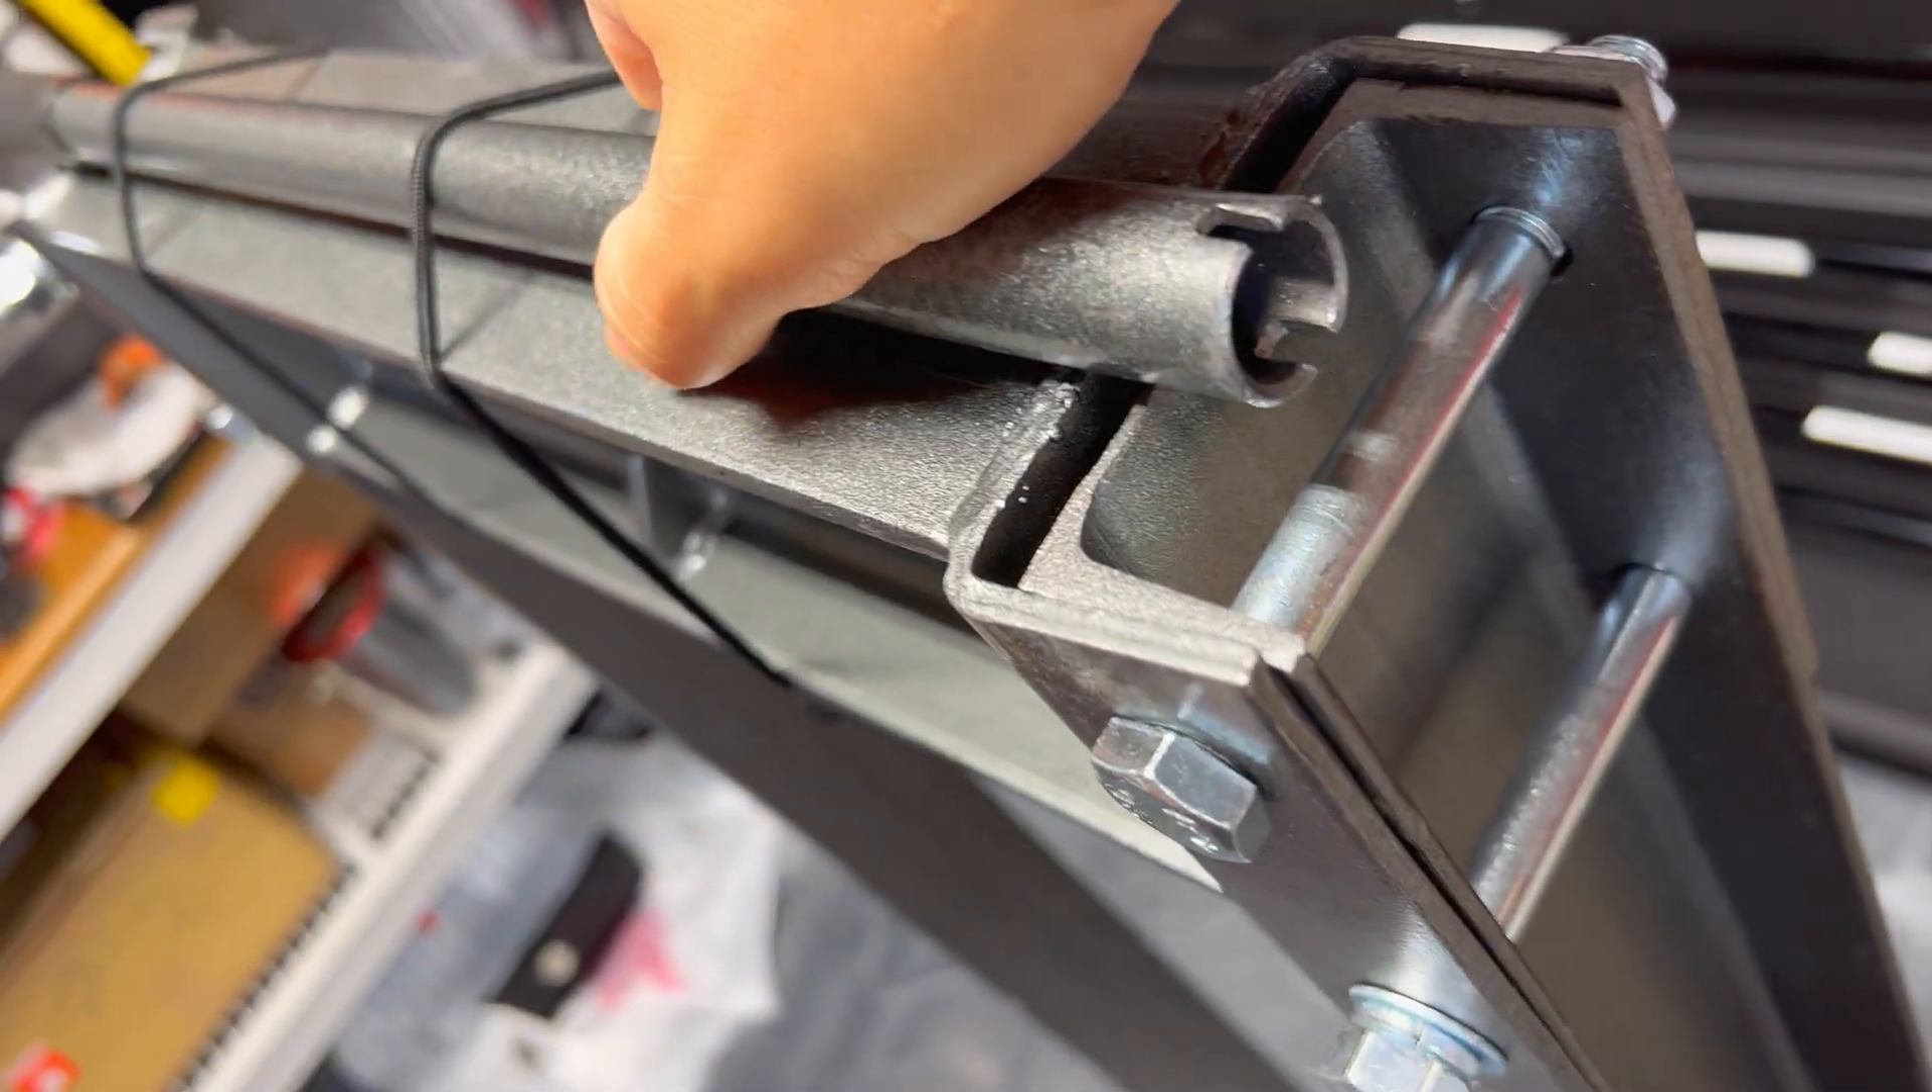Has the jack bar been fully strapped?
Yes.